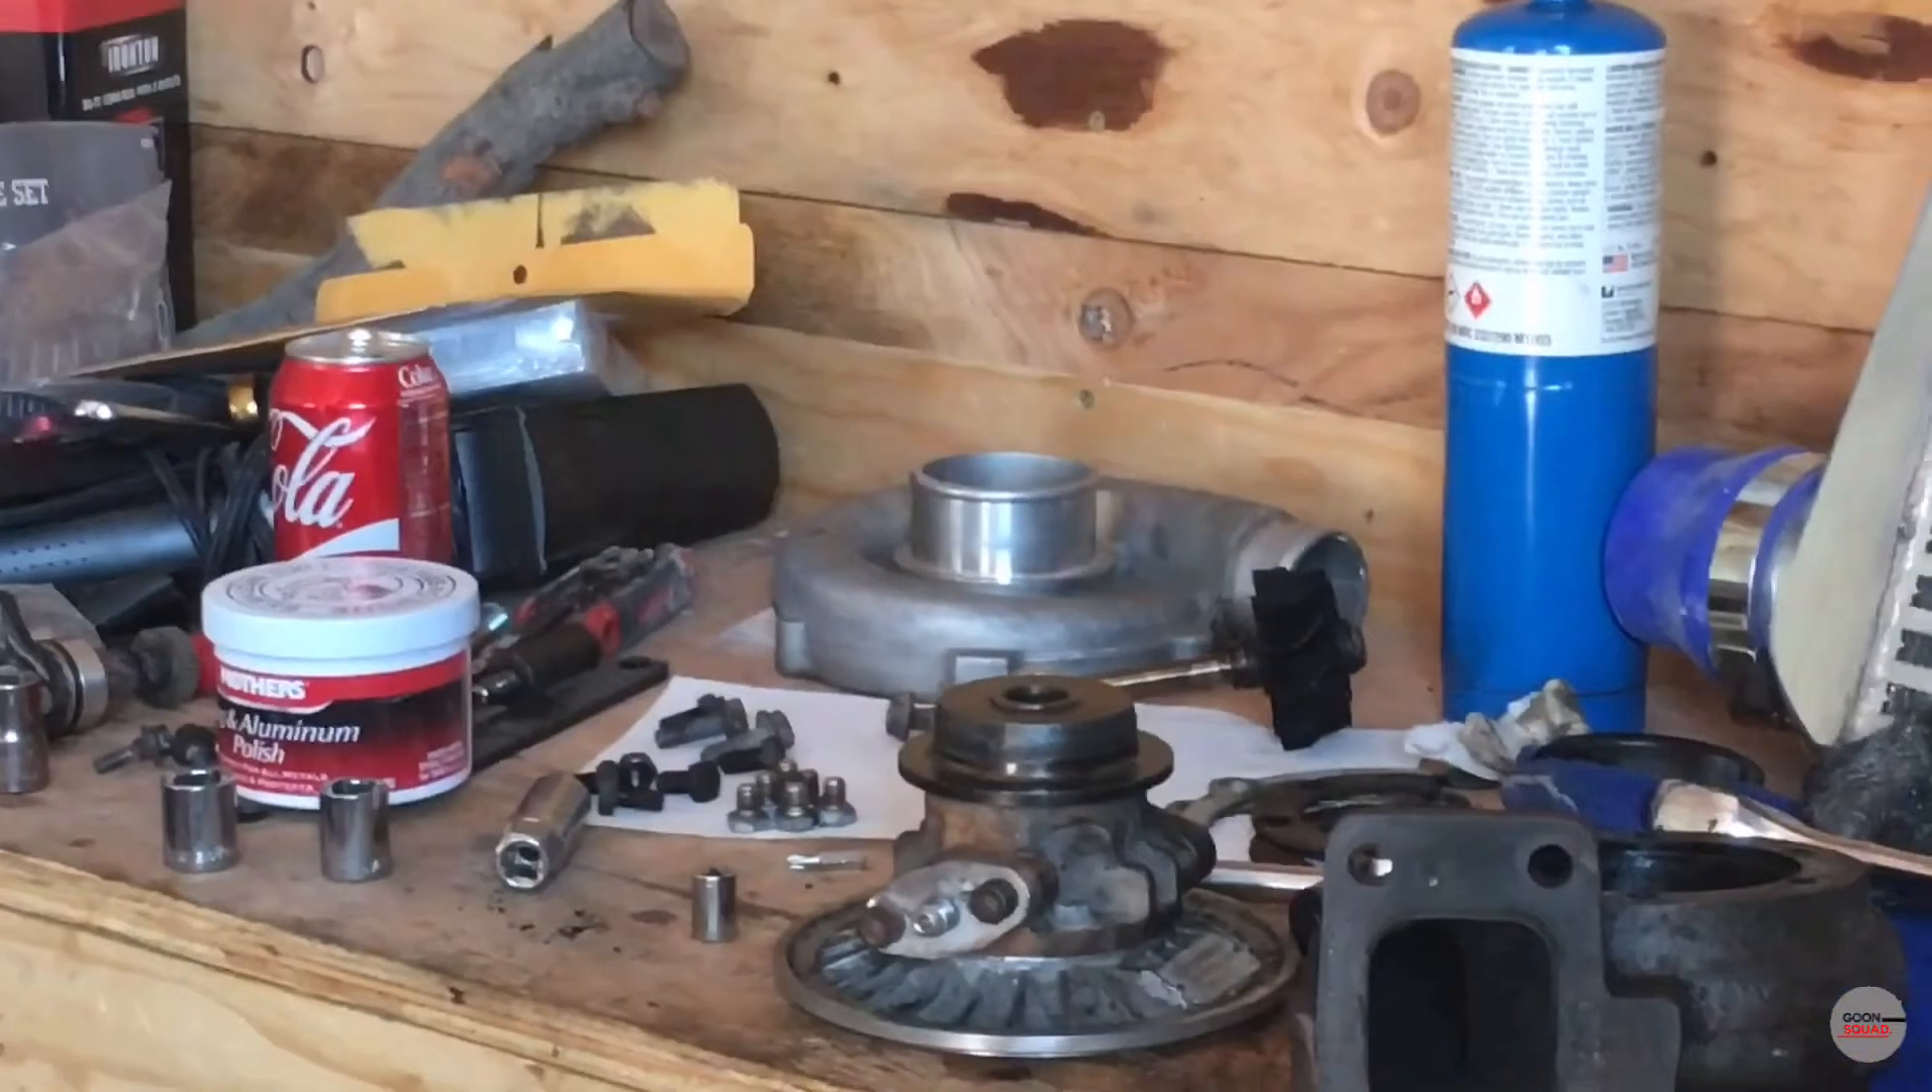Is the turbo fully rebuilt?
No.